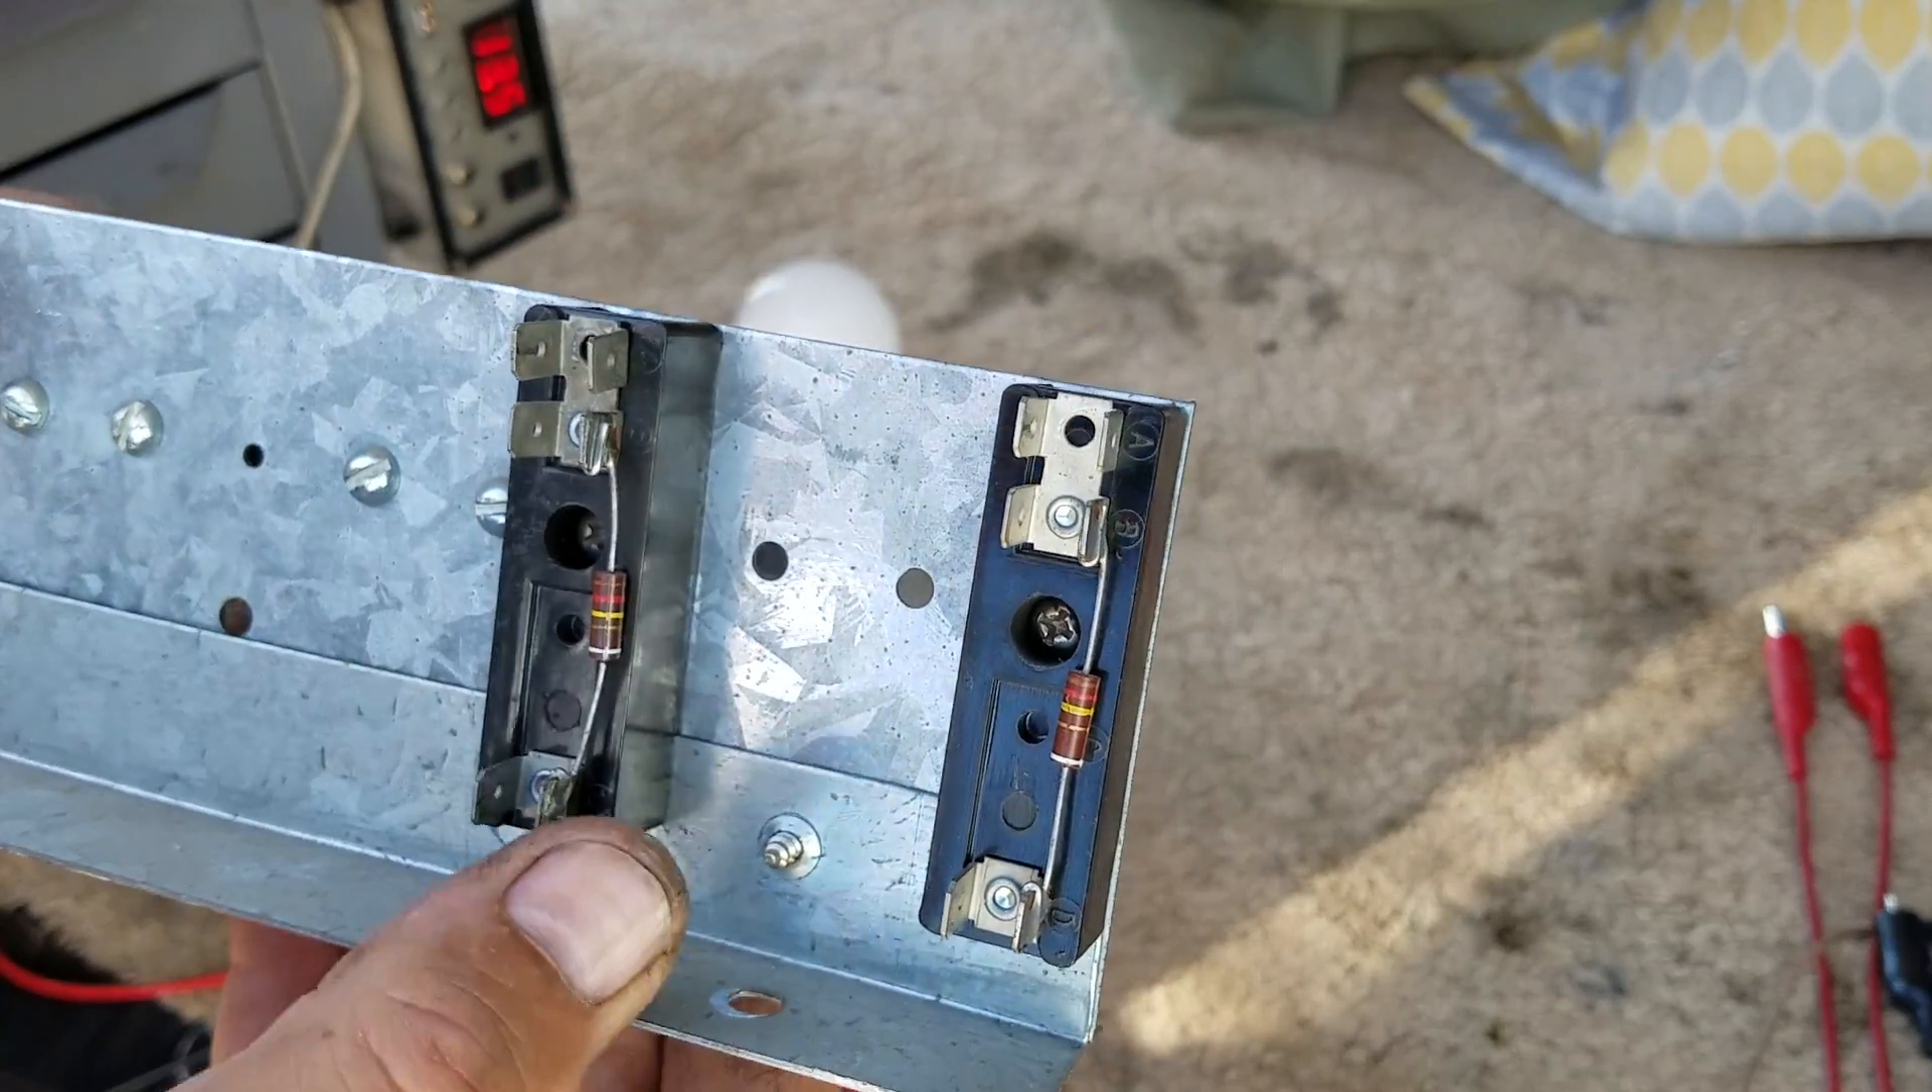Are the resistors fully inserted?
Yes.